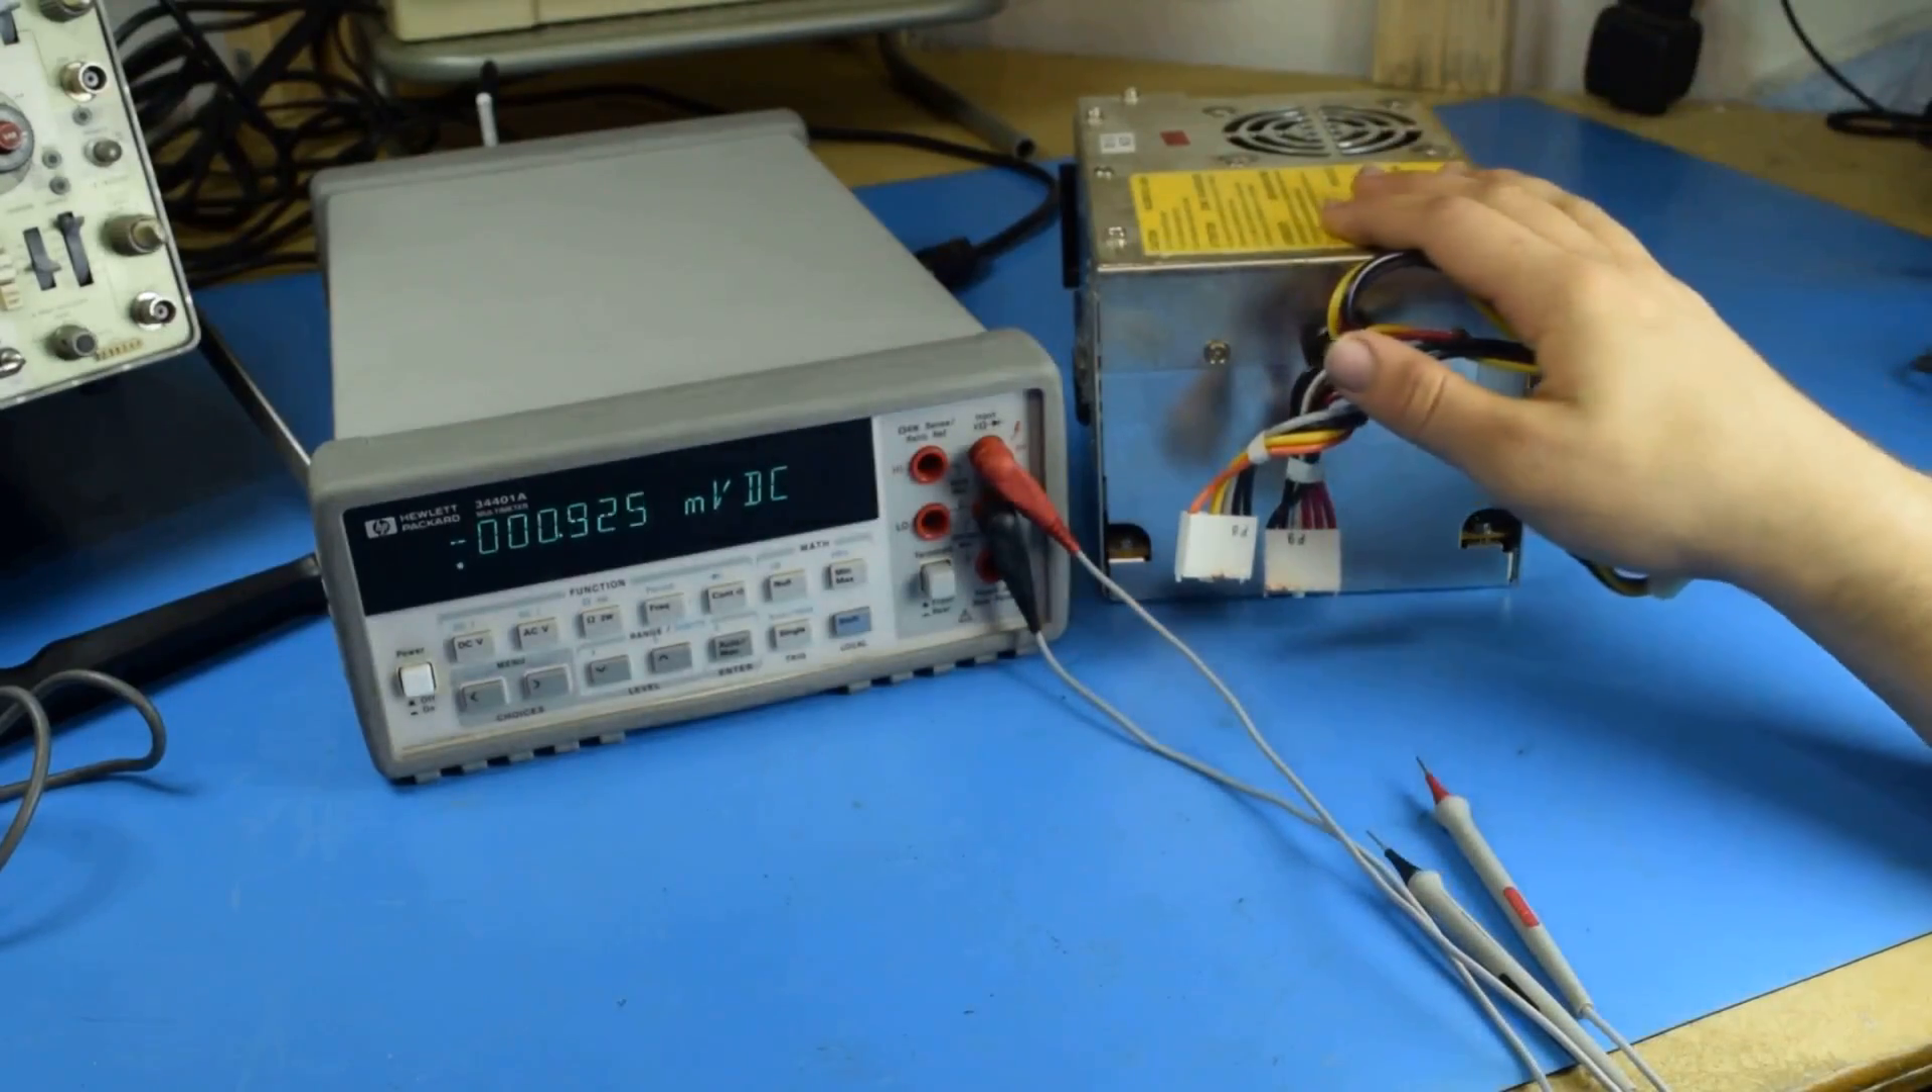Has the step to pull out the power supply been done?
Yes.